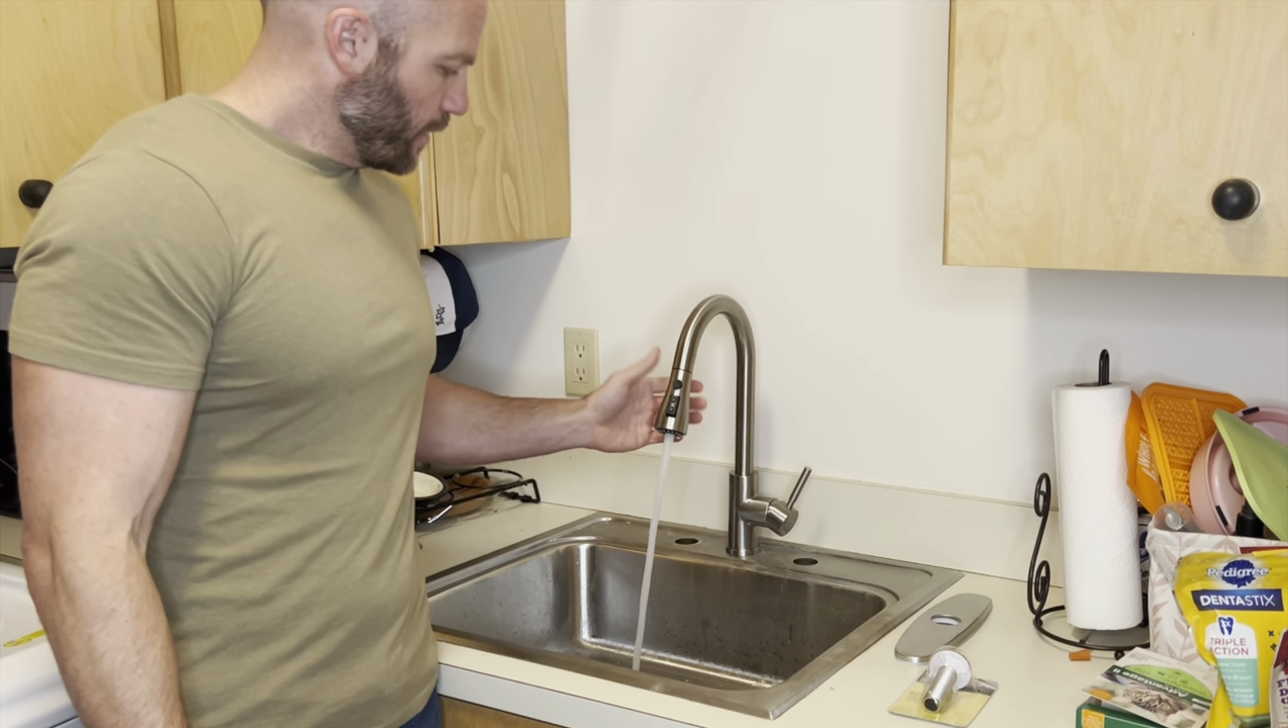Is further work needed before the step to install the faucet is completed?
No.